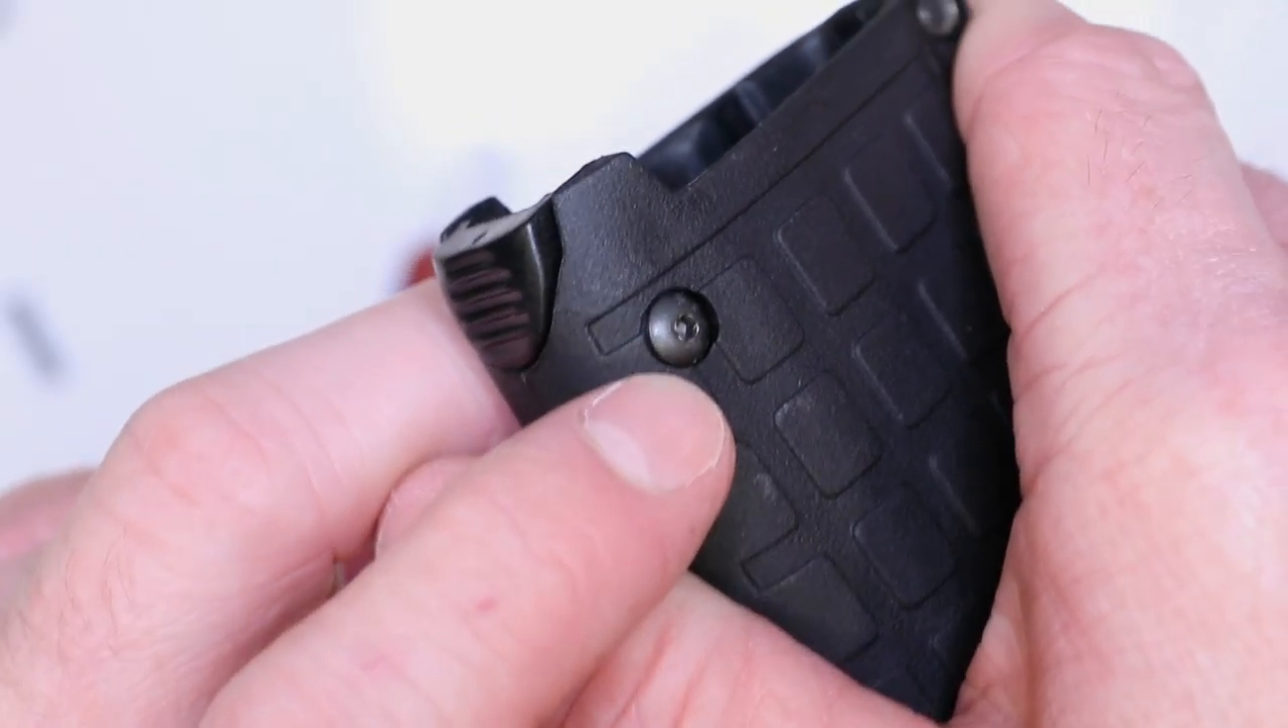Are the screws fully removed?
No.